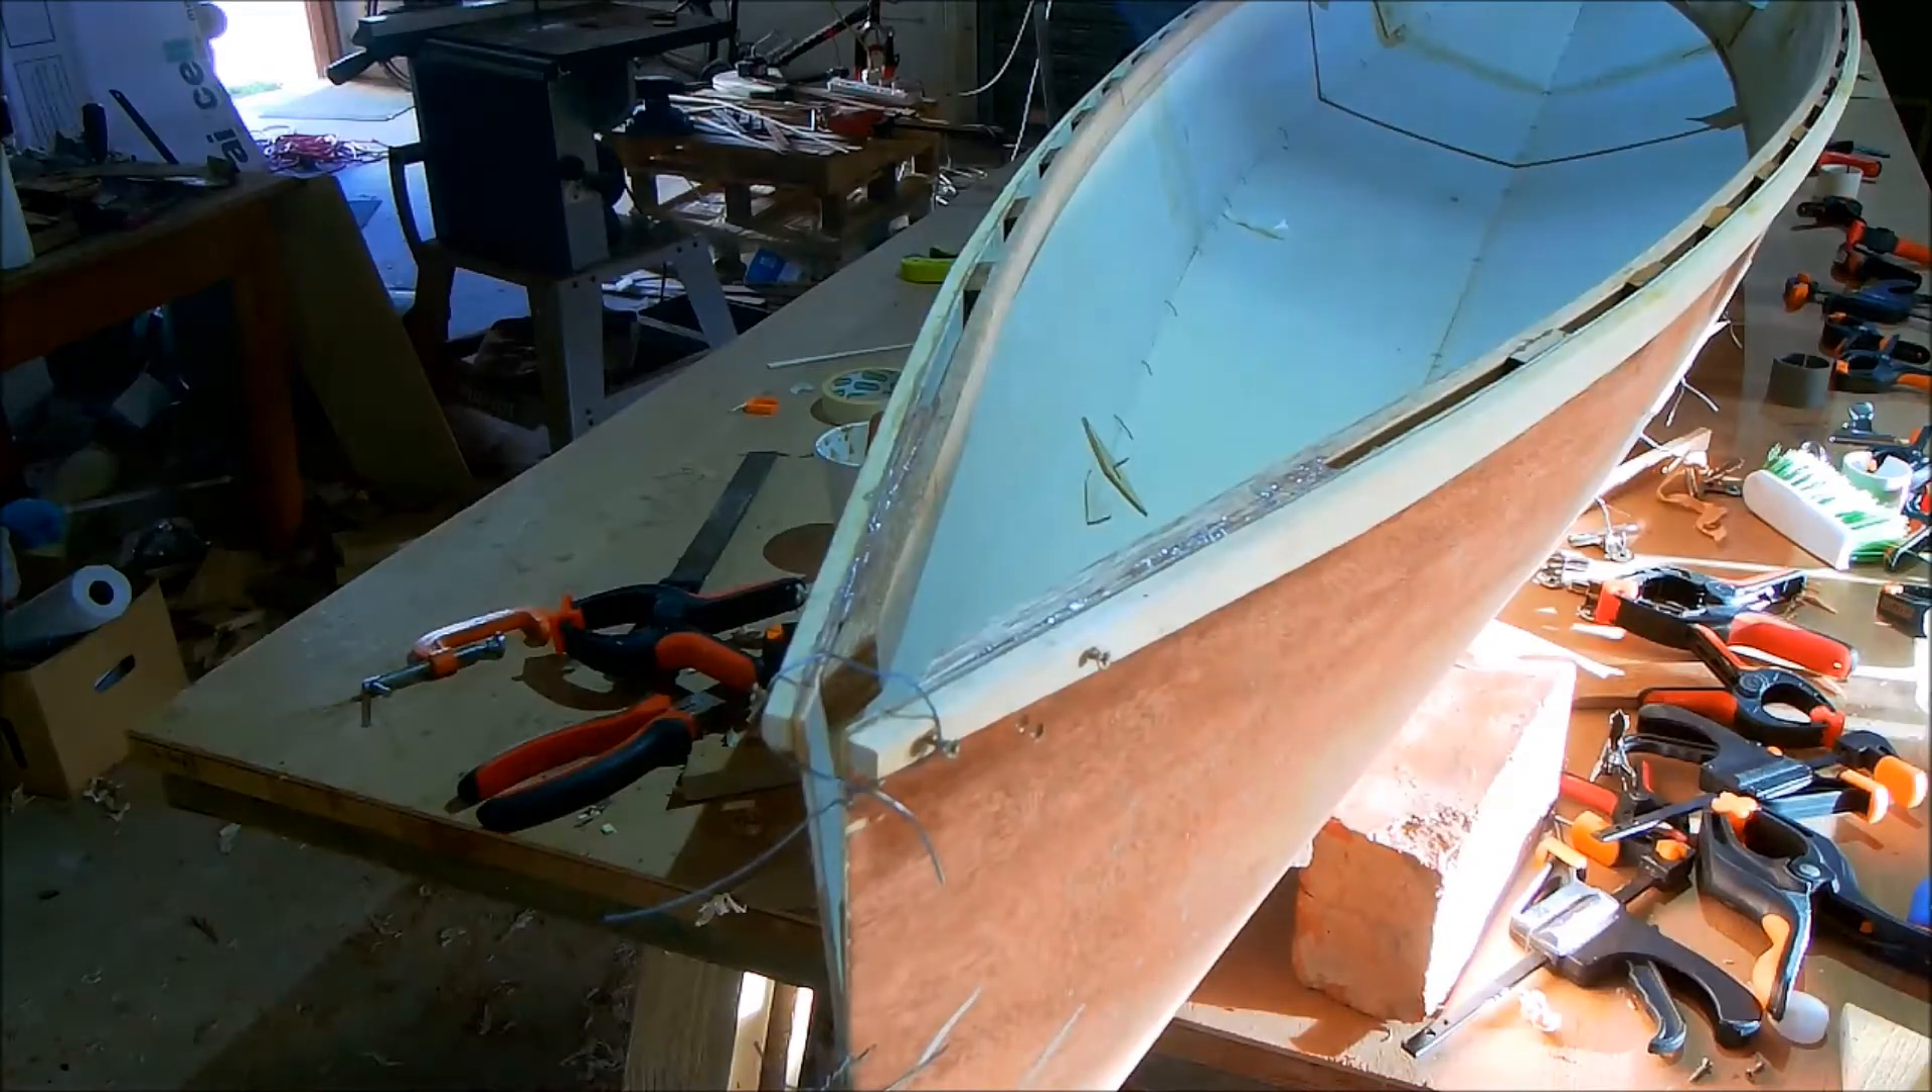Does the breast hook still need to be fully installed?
Yes.